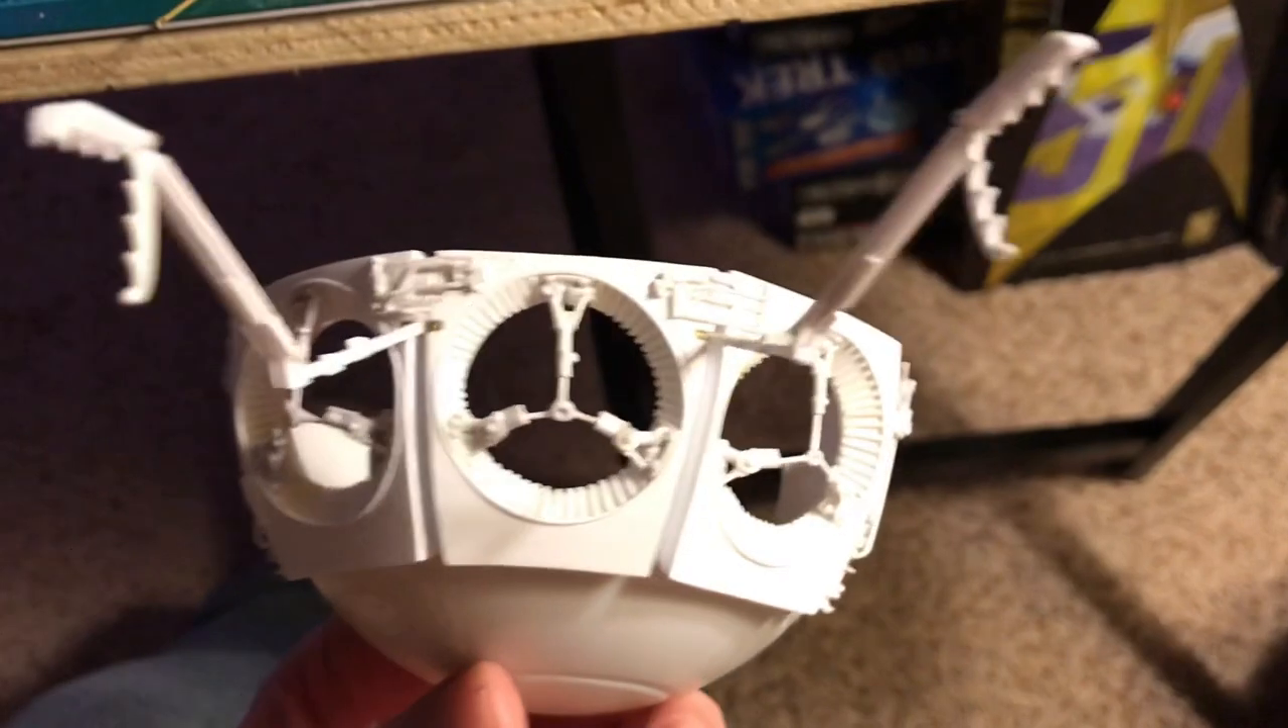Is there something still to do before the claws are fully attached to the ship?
No.